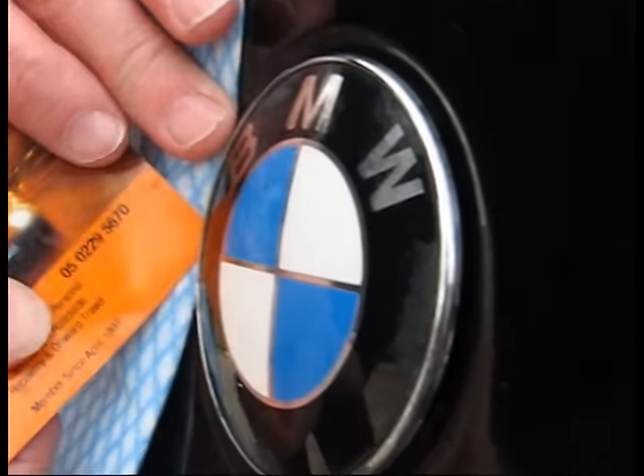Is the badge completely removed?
No.